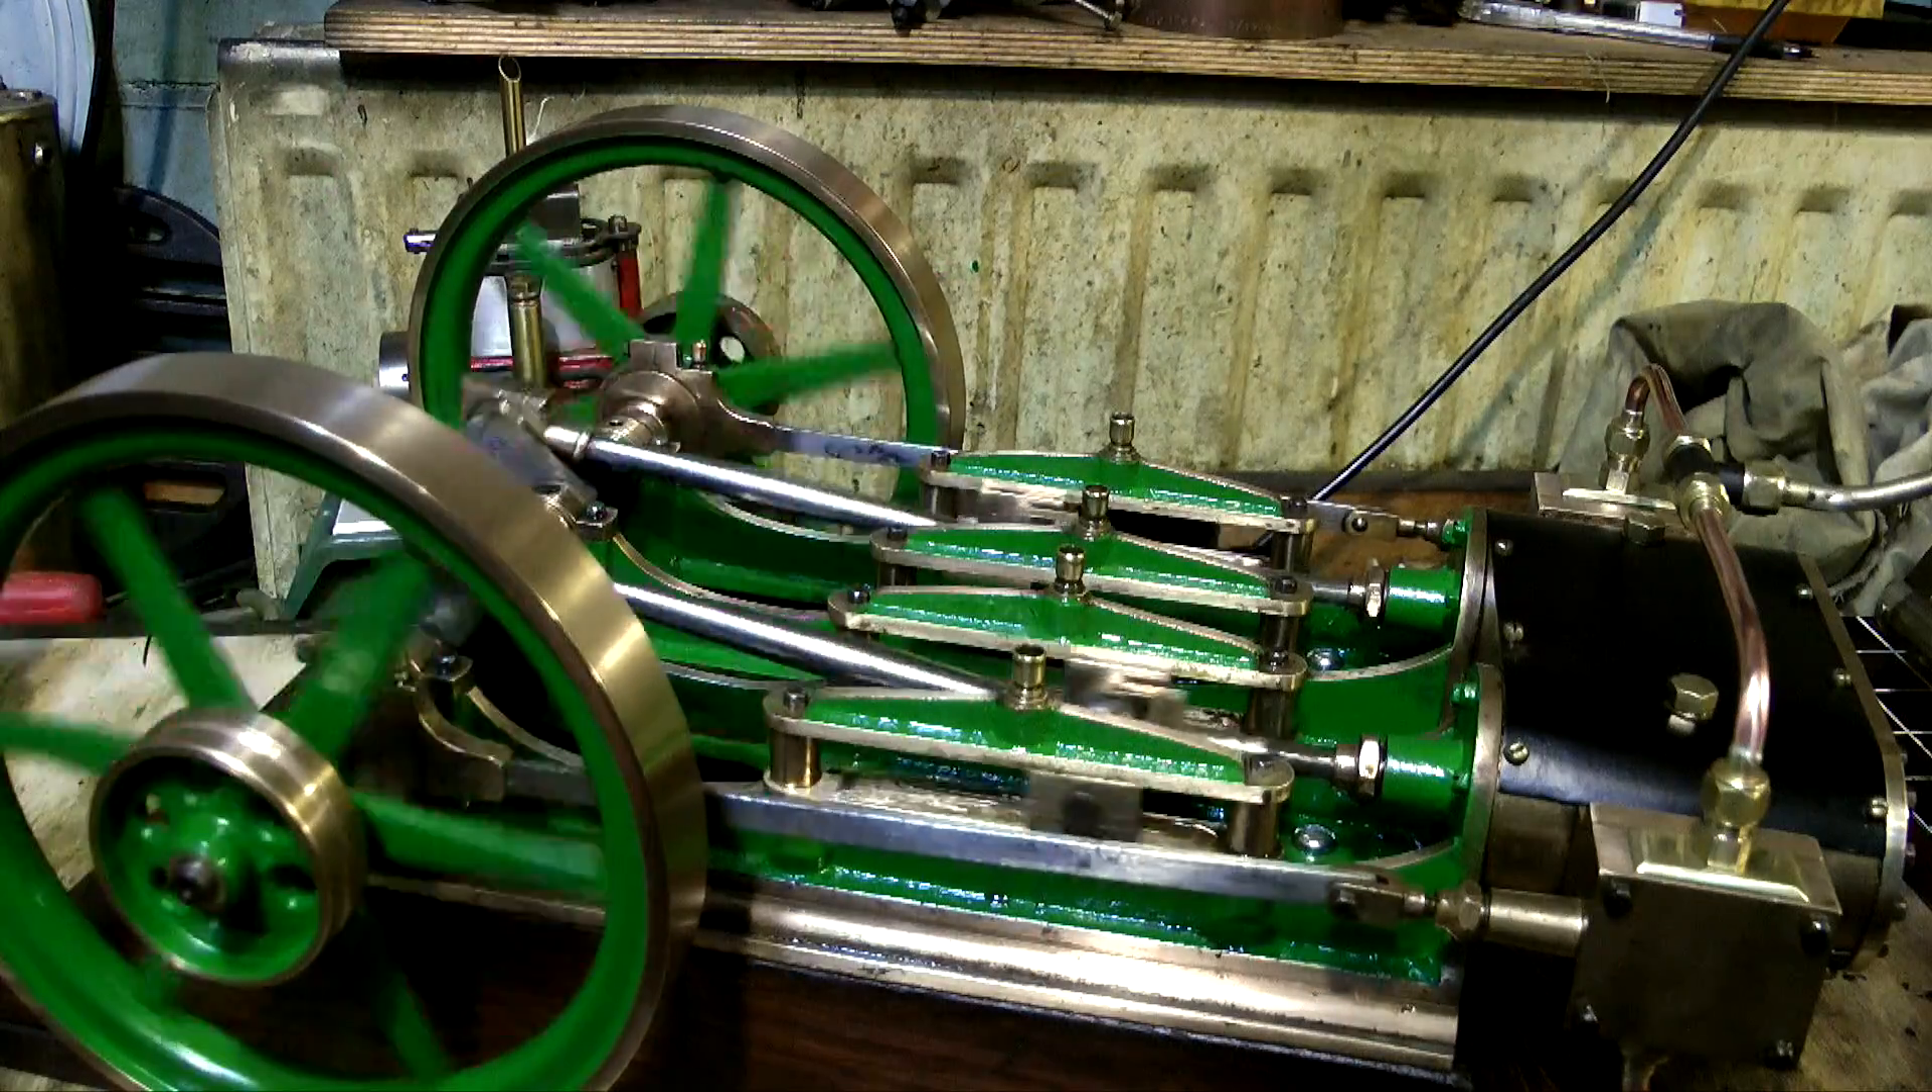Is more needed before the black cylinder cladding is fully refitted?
No.